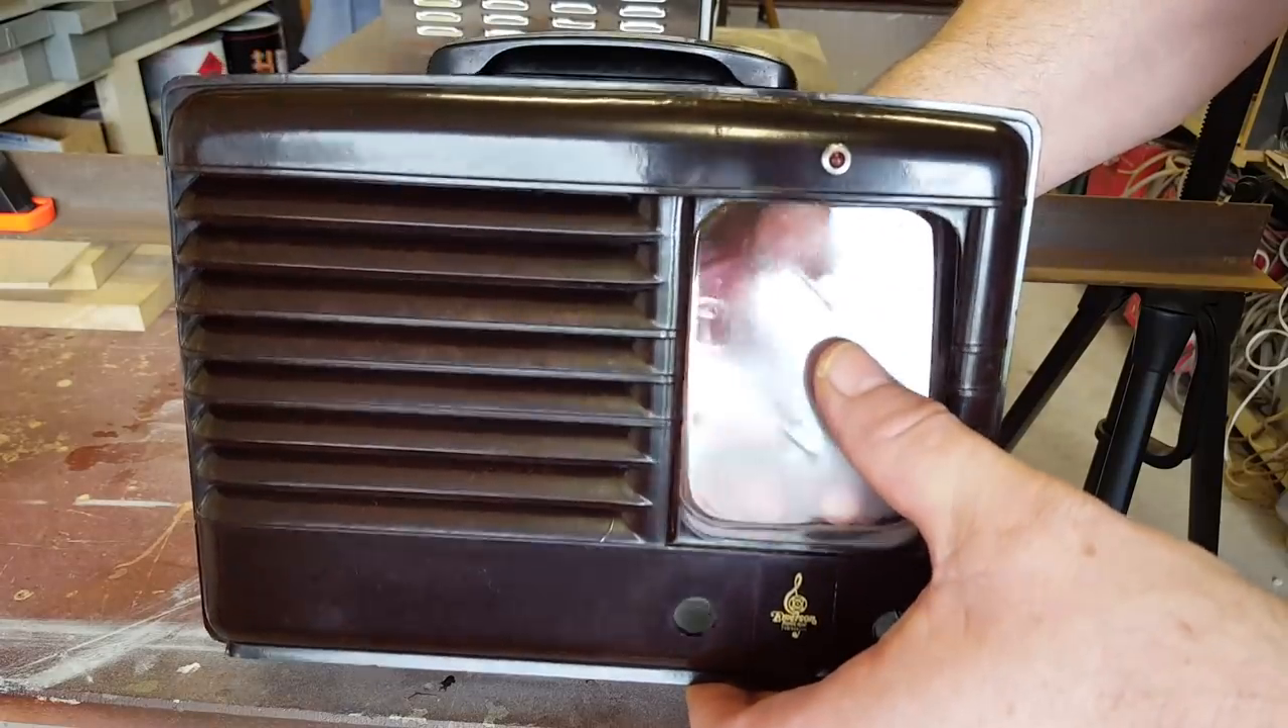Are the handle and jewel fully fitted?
Yes.